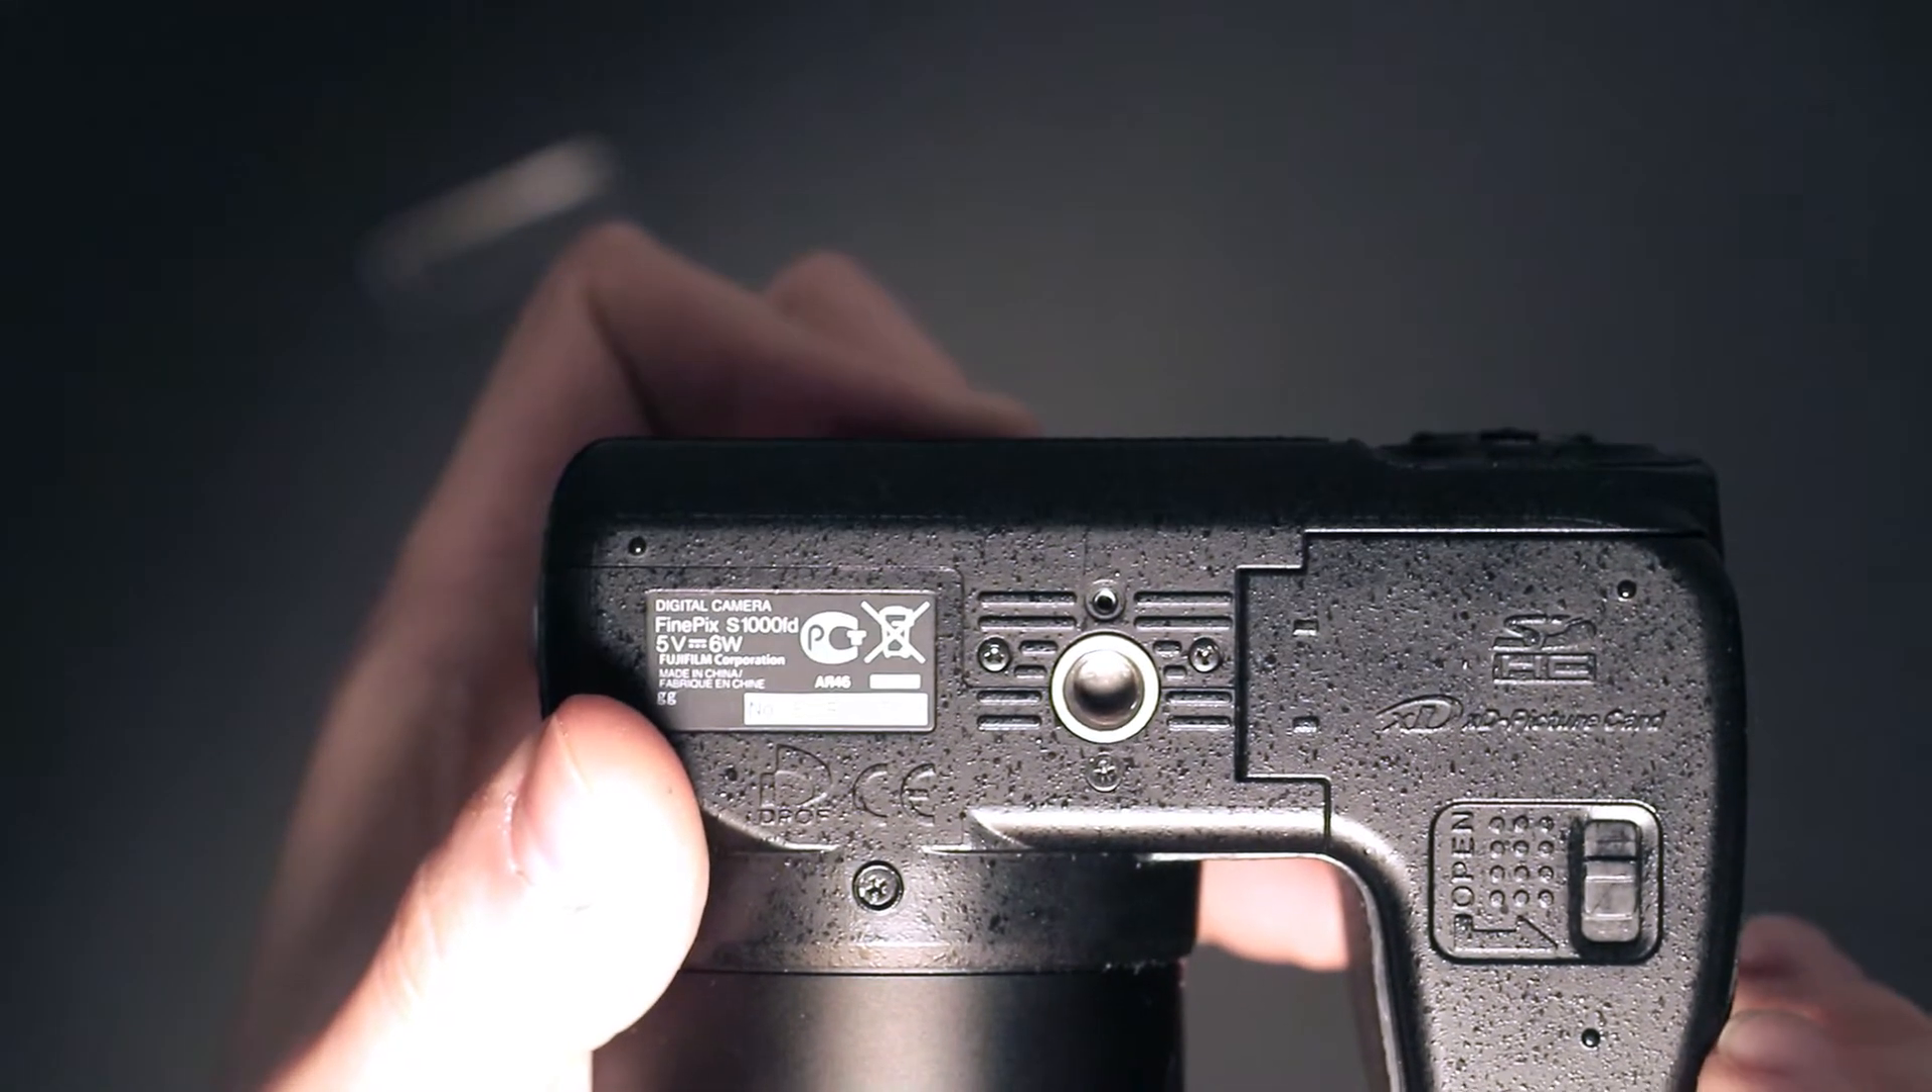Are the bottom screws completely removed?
No.